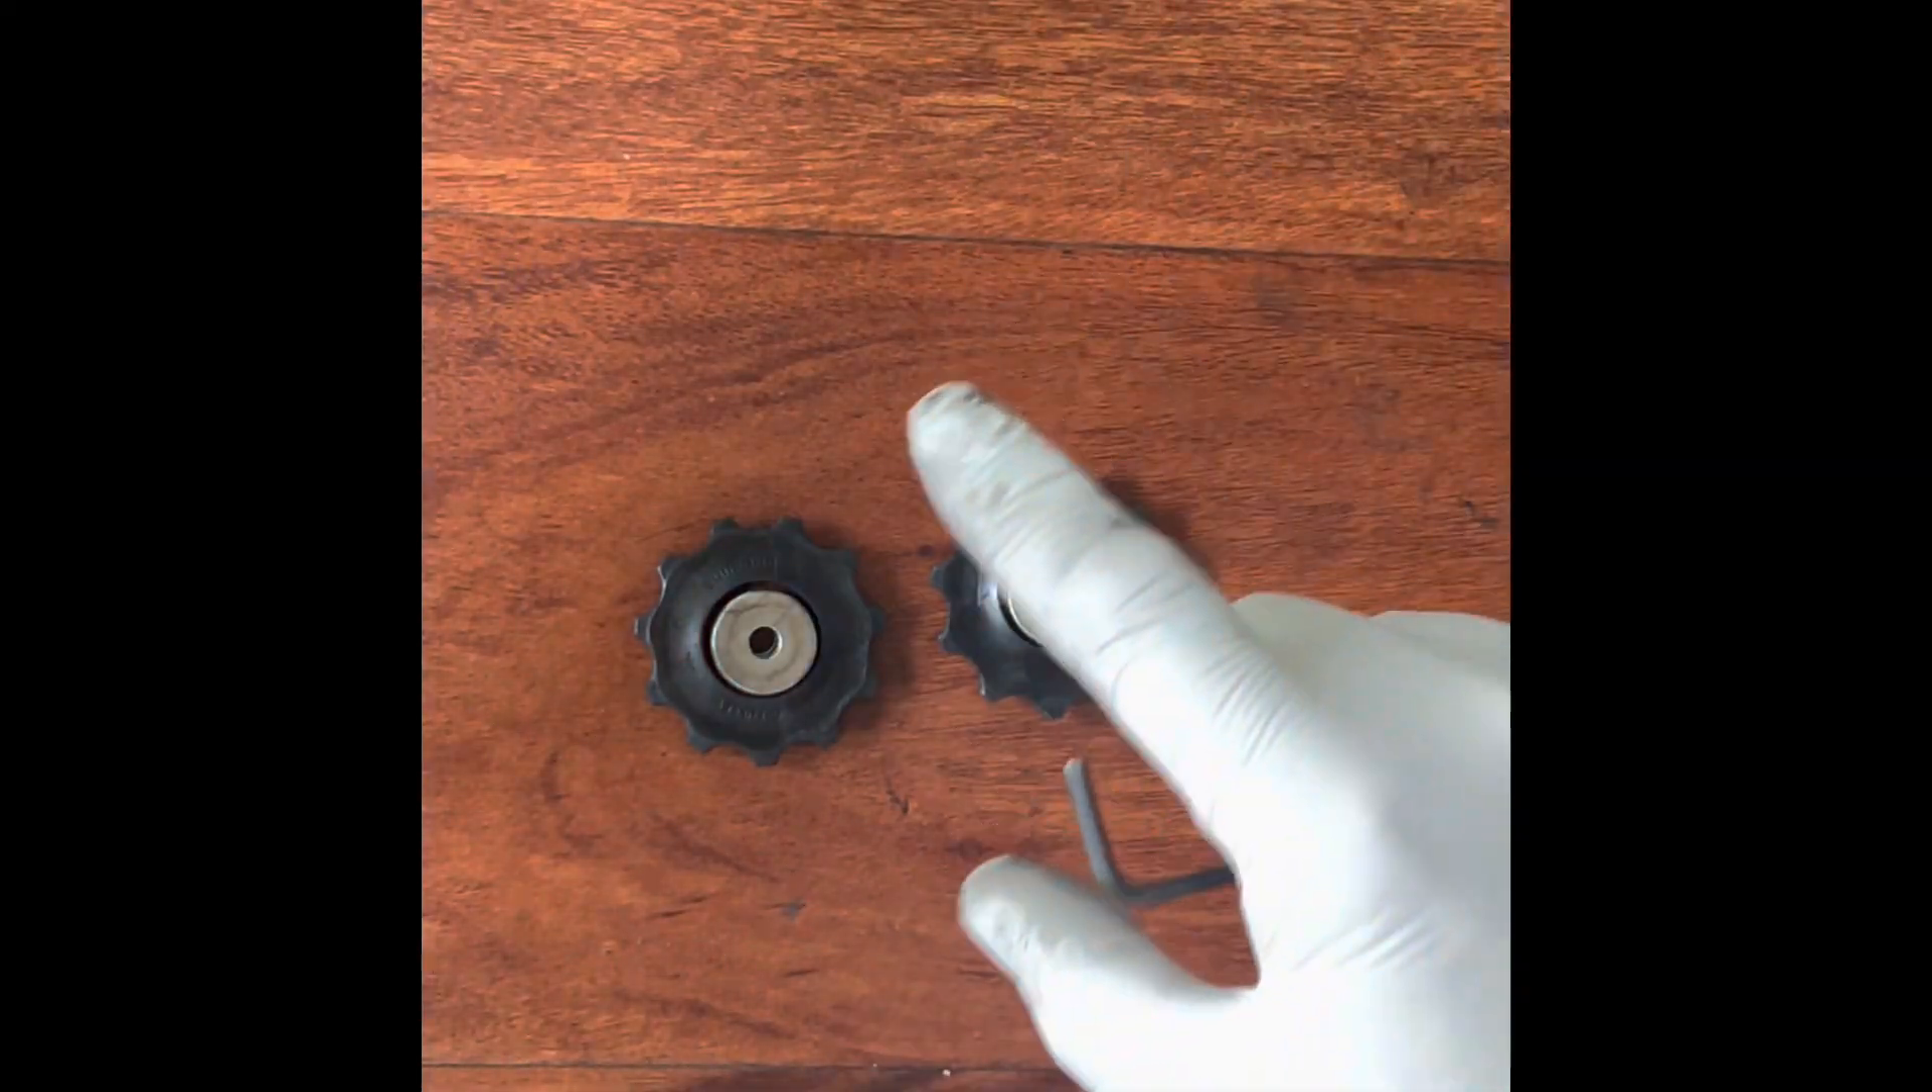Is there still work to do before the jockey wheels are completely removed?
No.